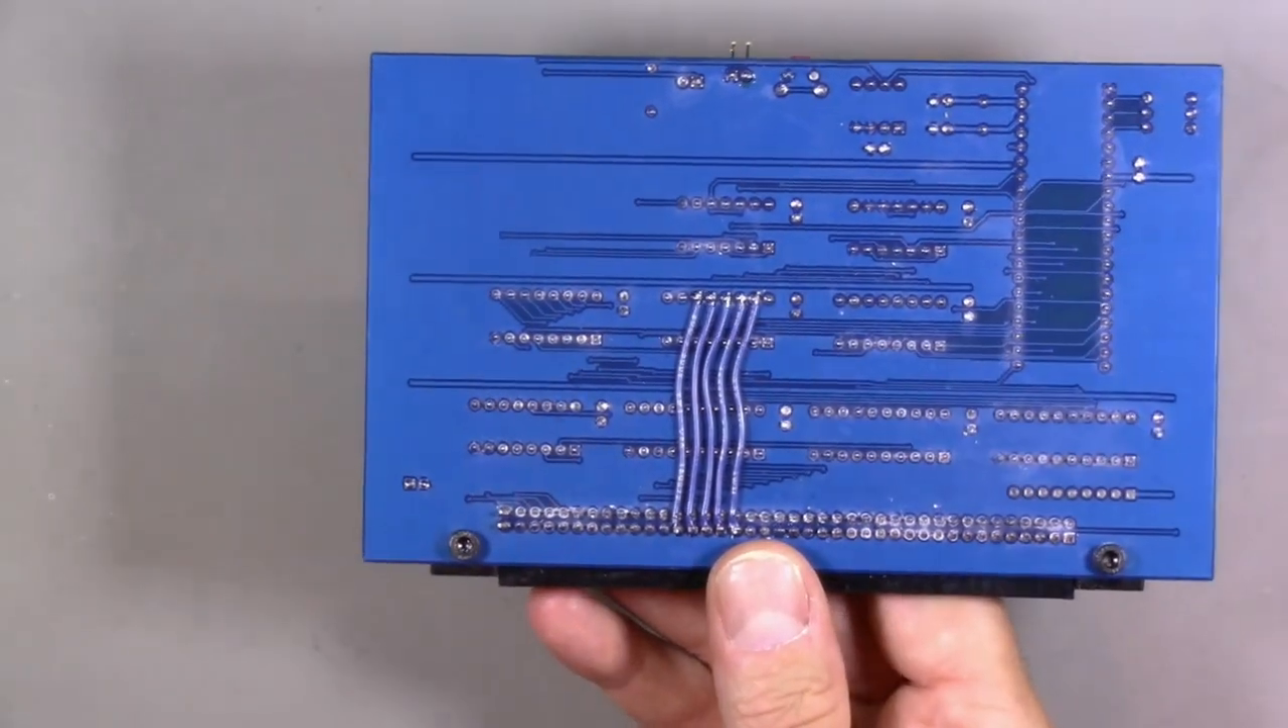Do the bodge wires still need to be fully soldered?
No.